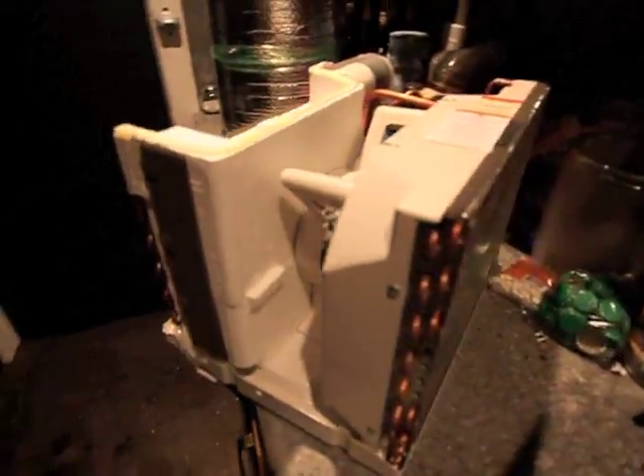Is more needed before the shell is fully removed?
No.